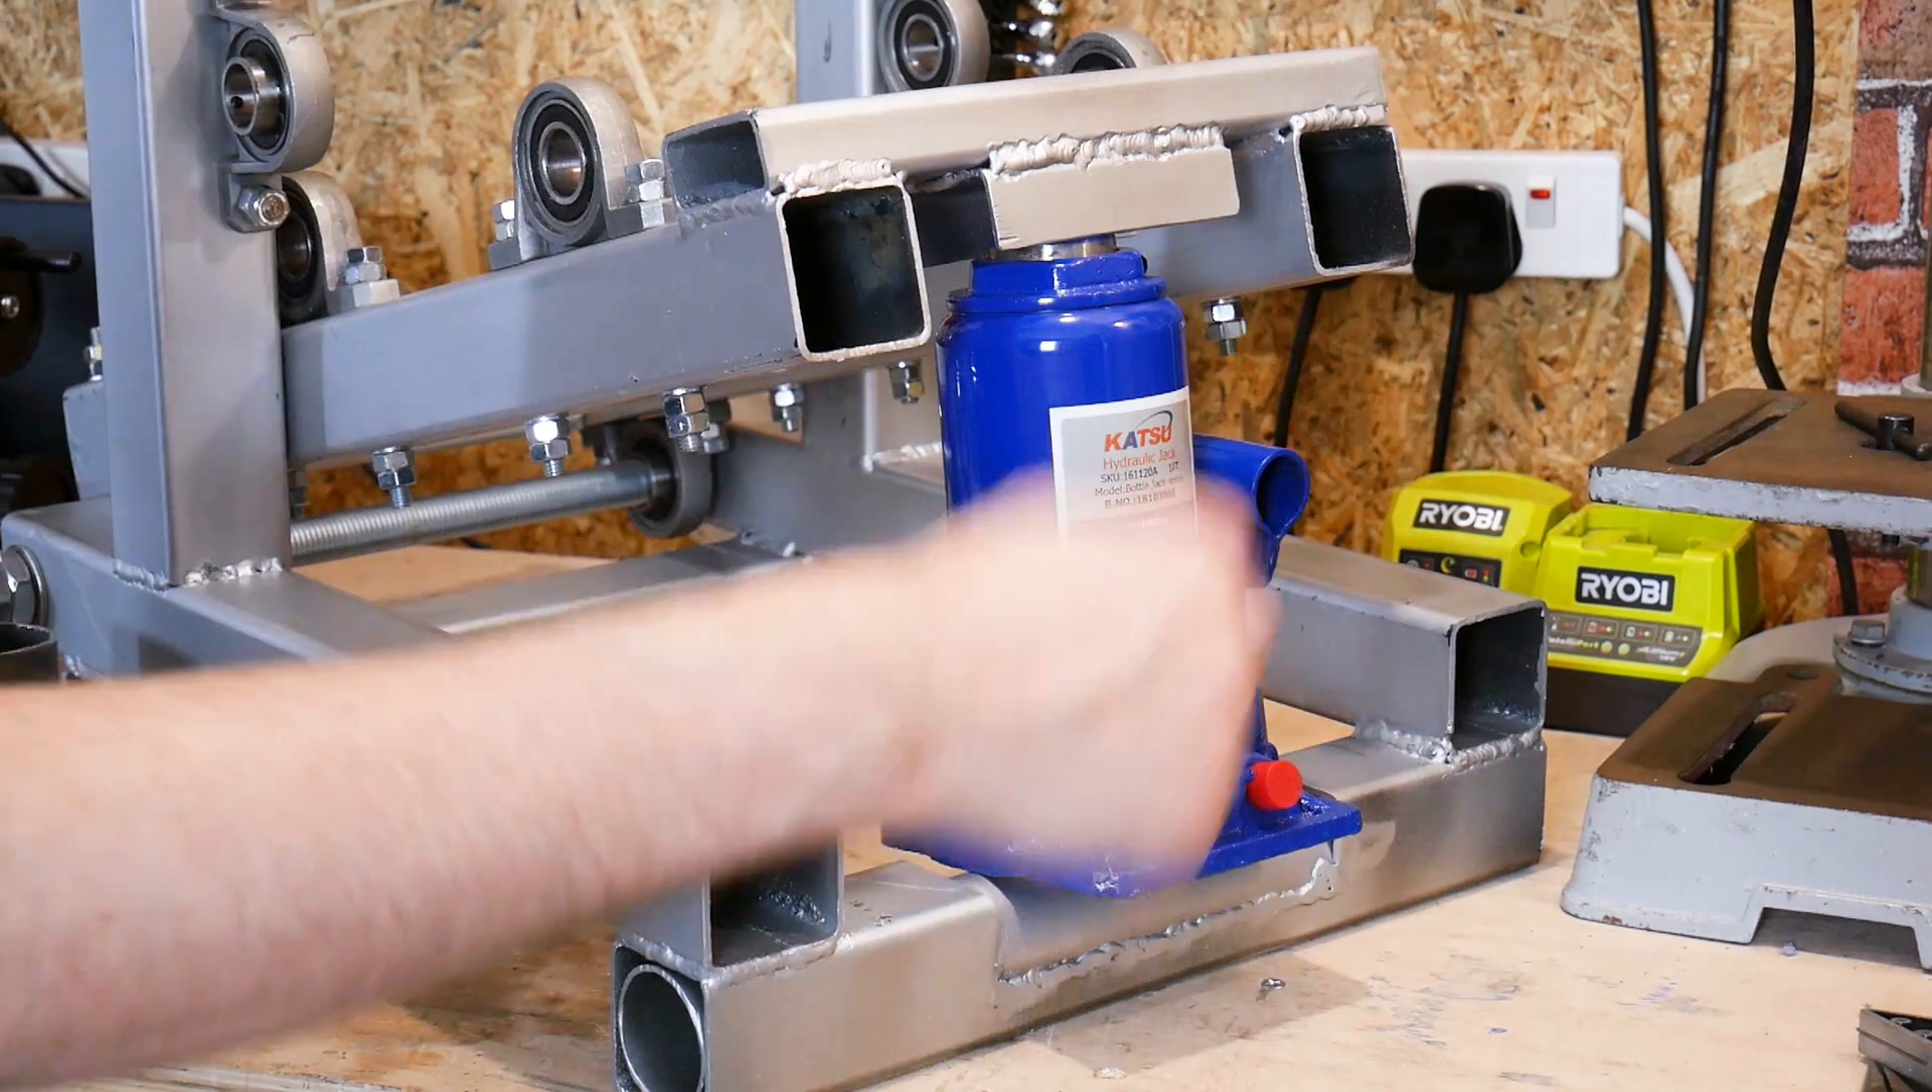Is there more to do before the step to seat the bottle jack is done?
No.